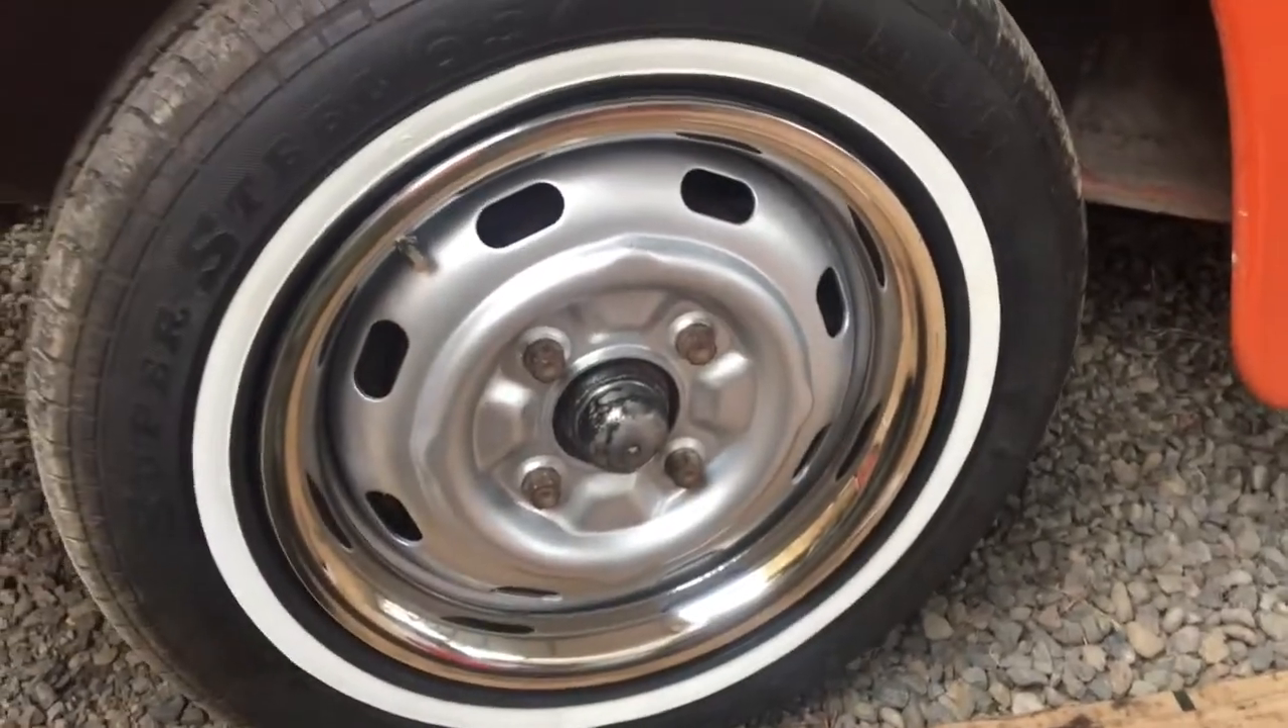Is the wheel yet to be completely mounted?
No.